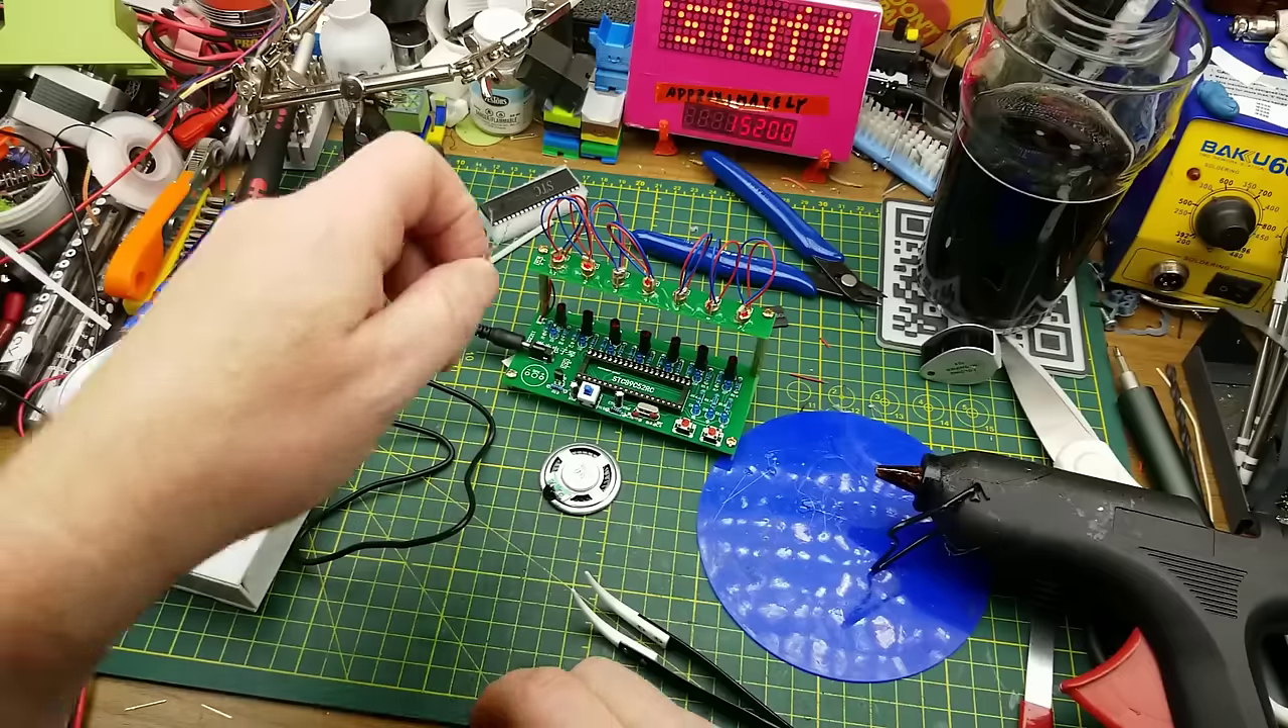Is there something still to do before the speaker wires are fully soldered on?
Yes.